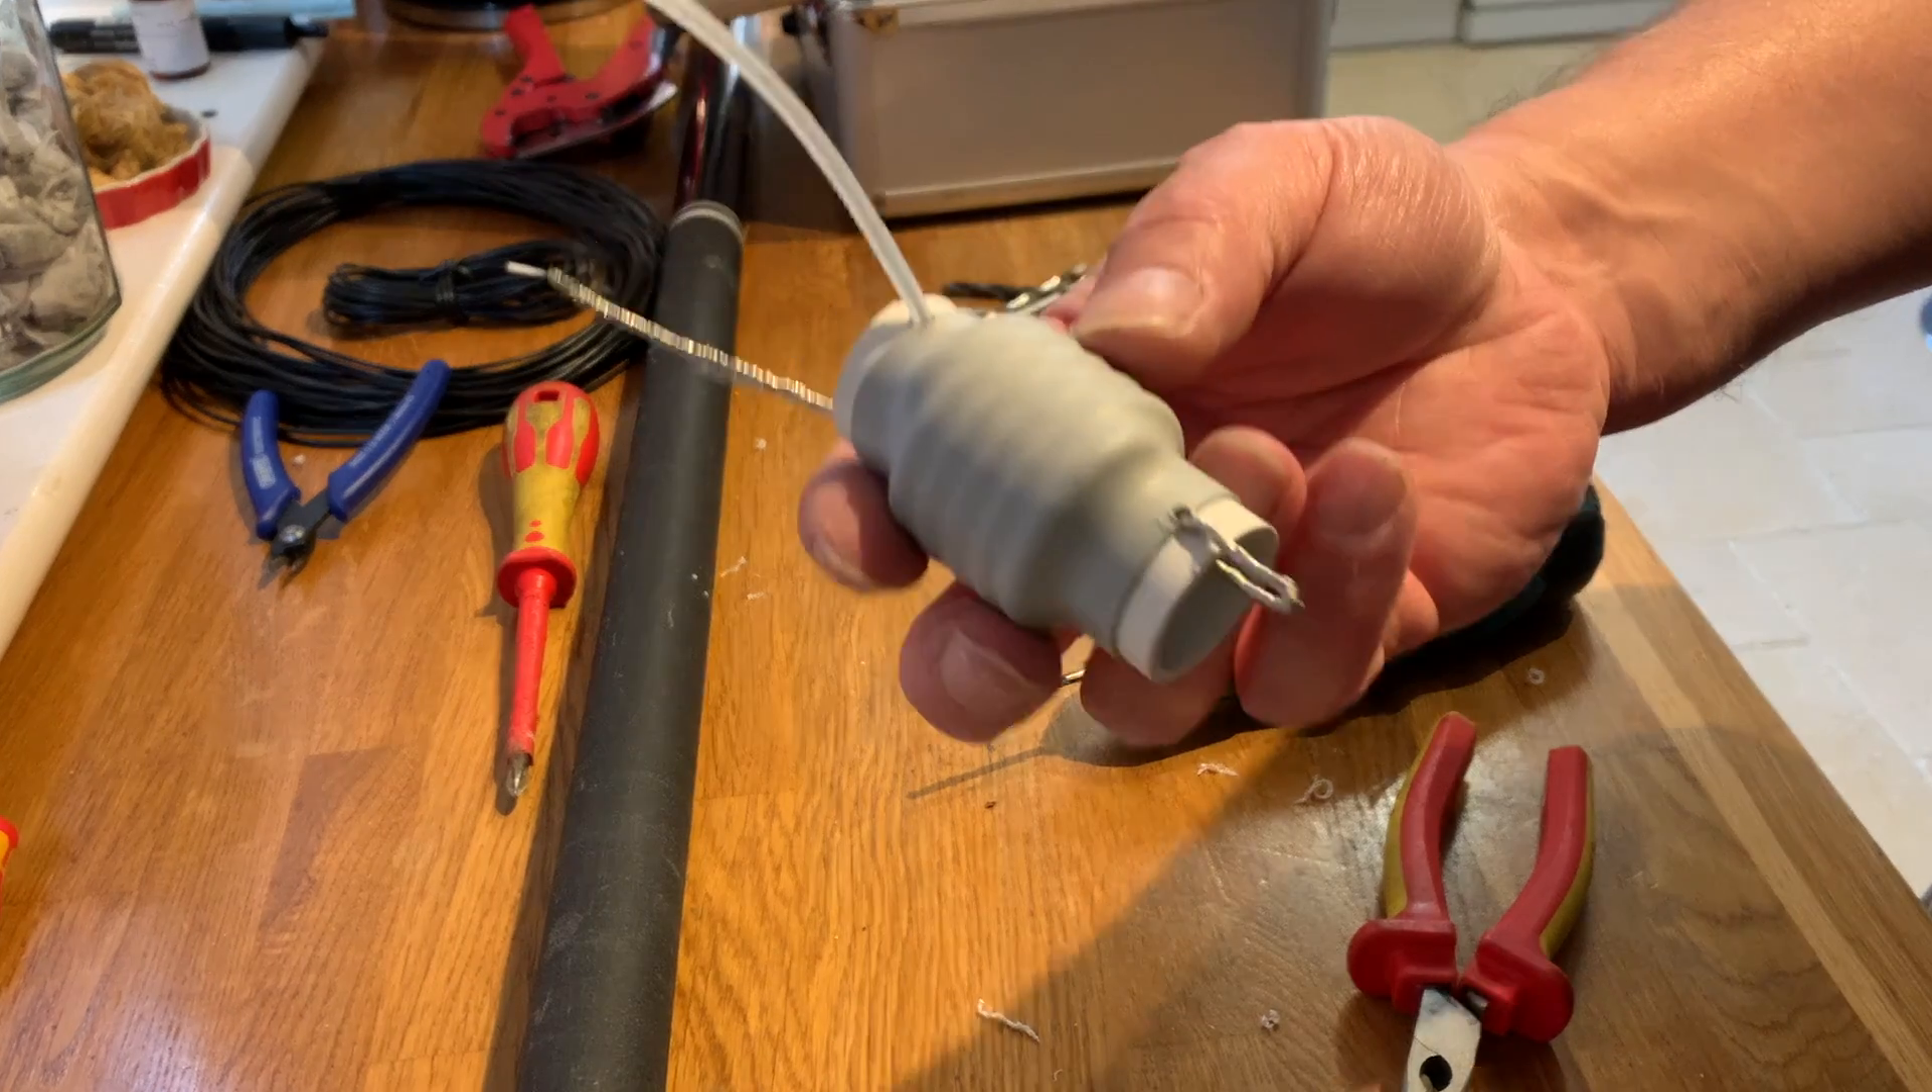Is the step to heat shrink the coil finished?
Yes.